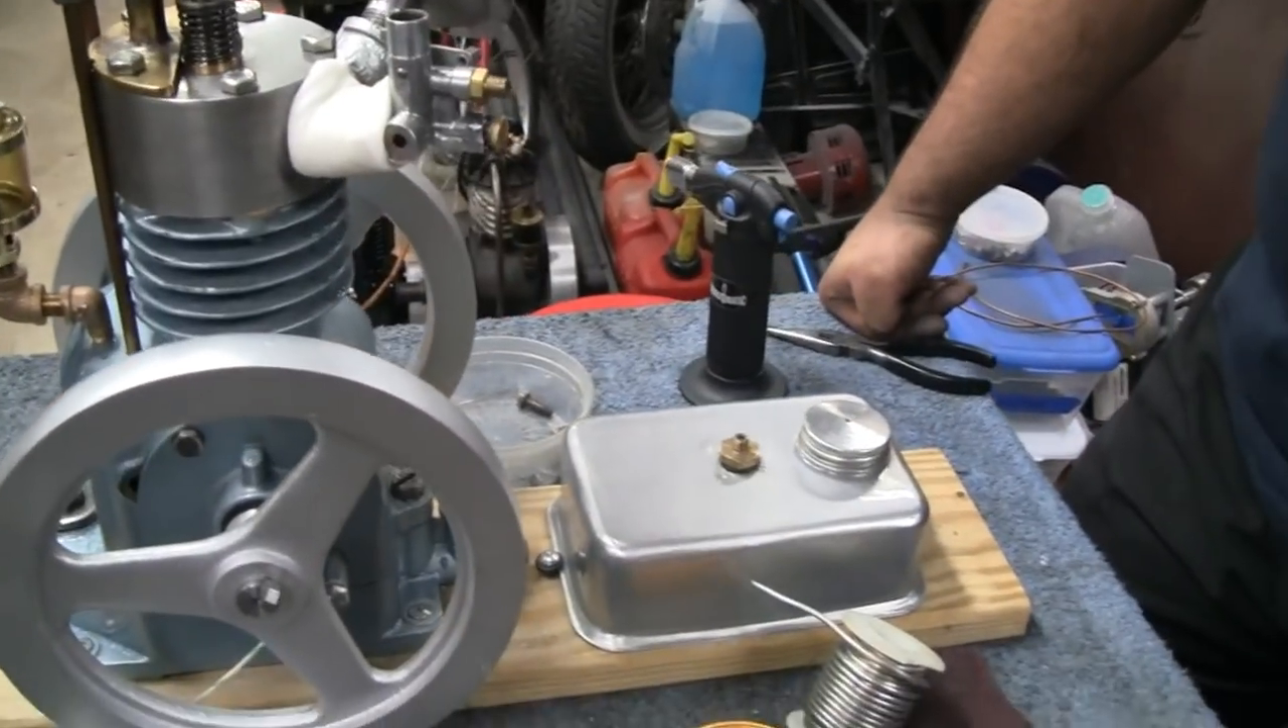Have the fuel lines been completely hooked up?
No.